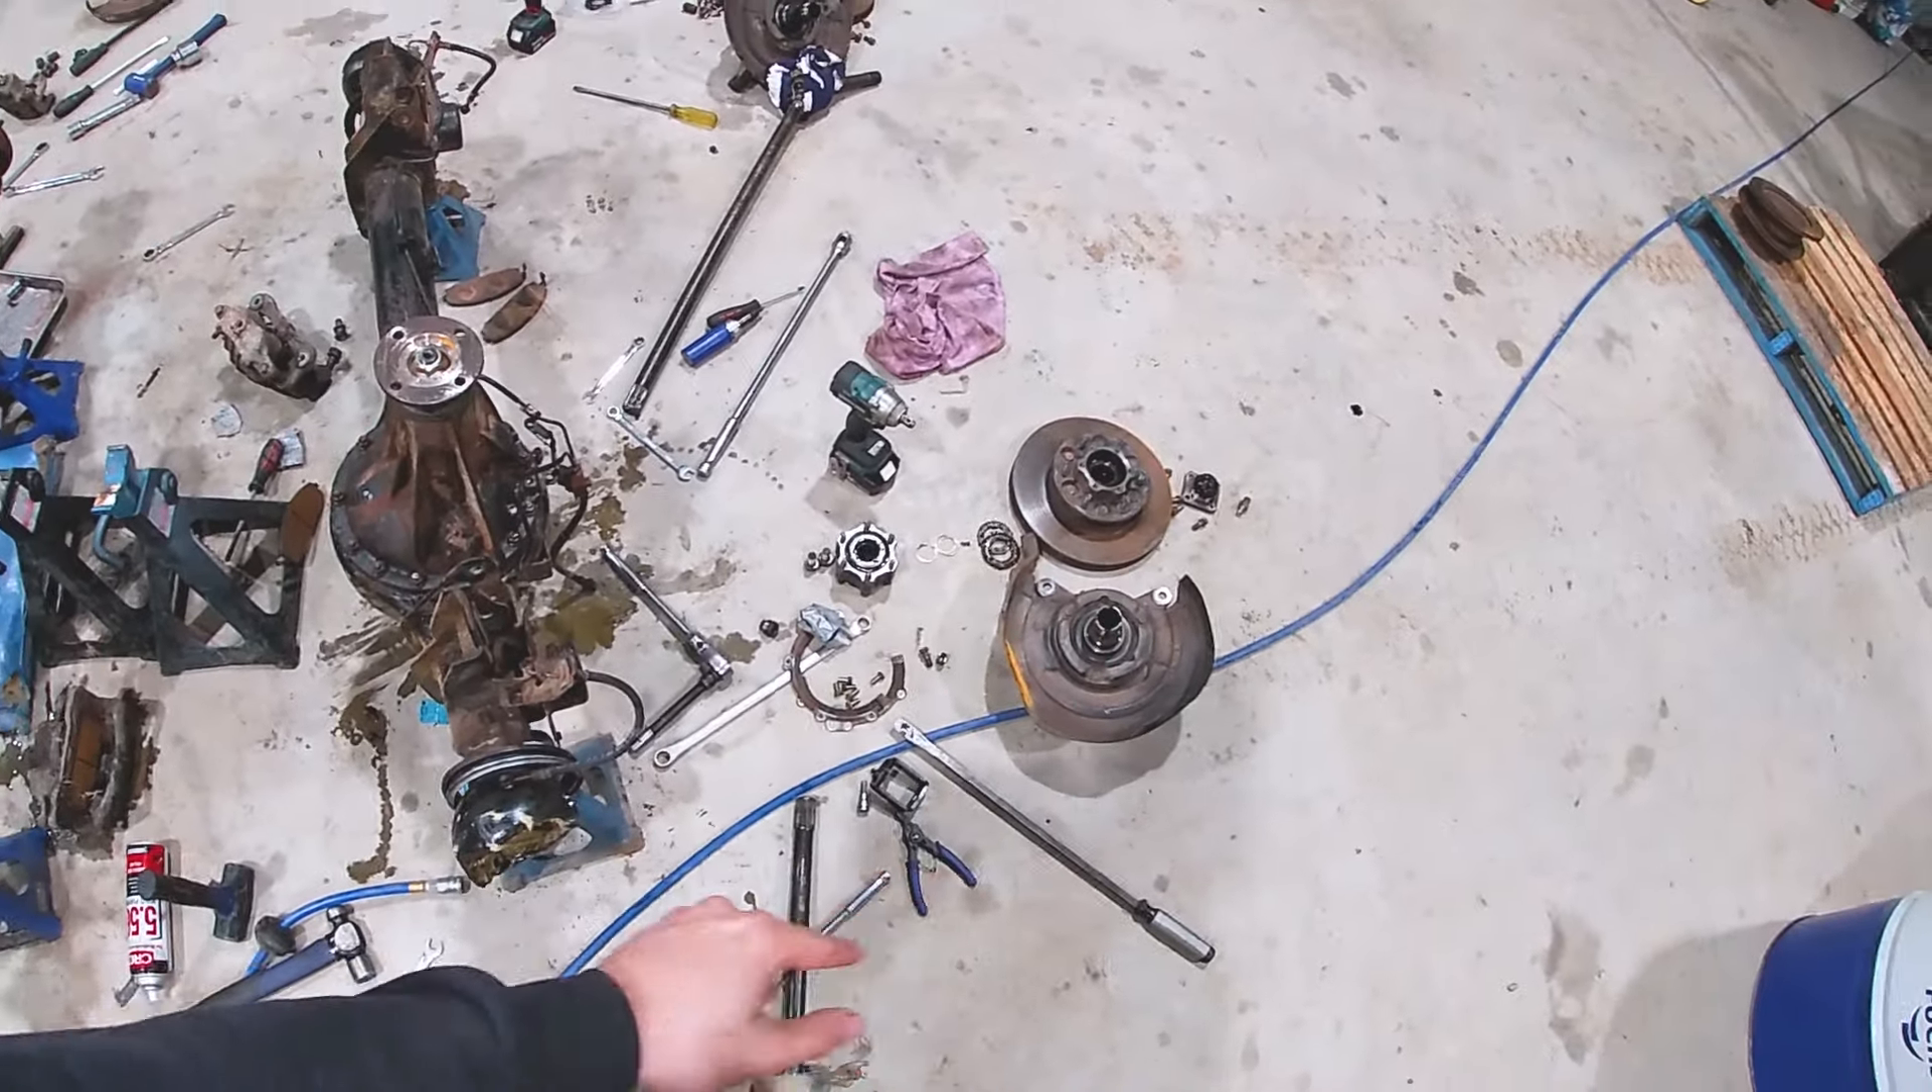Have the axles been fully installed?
No.